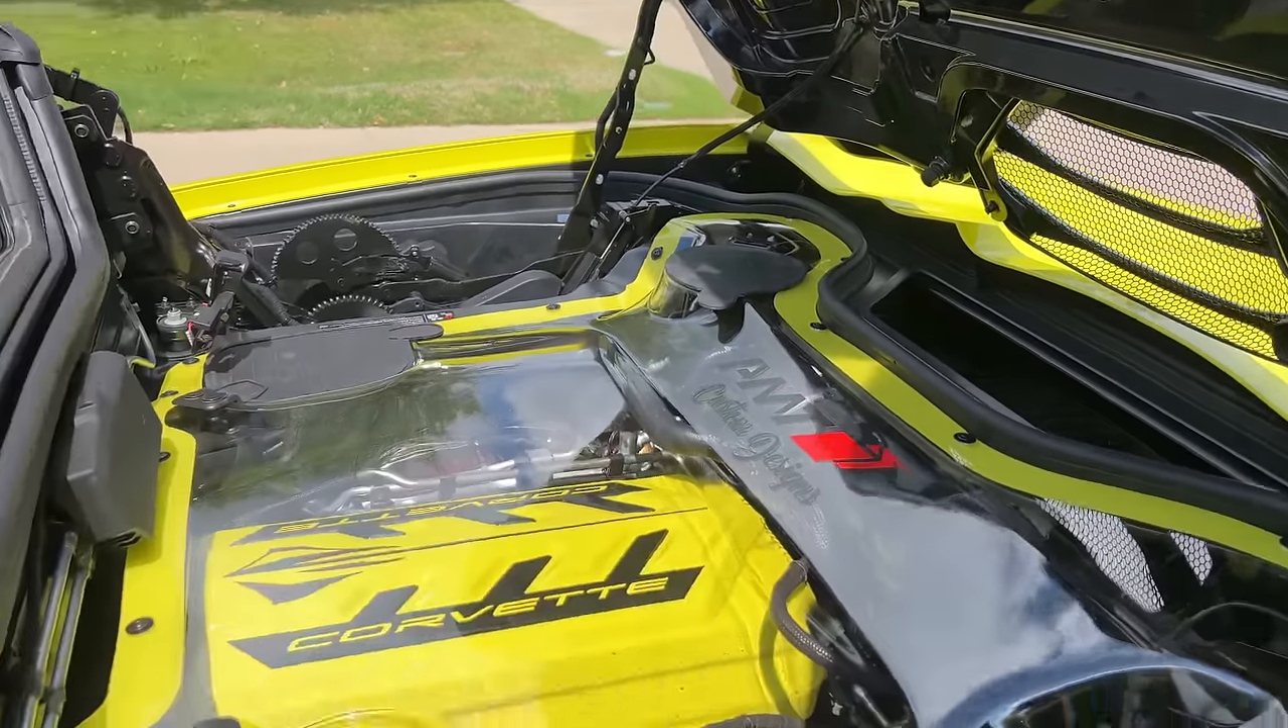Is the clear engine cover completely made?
Yes.